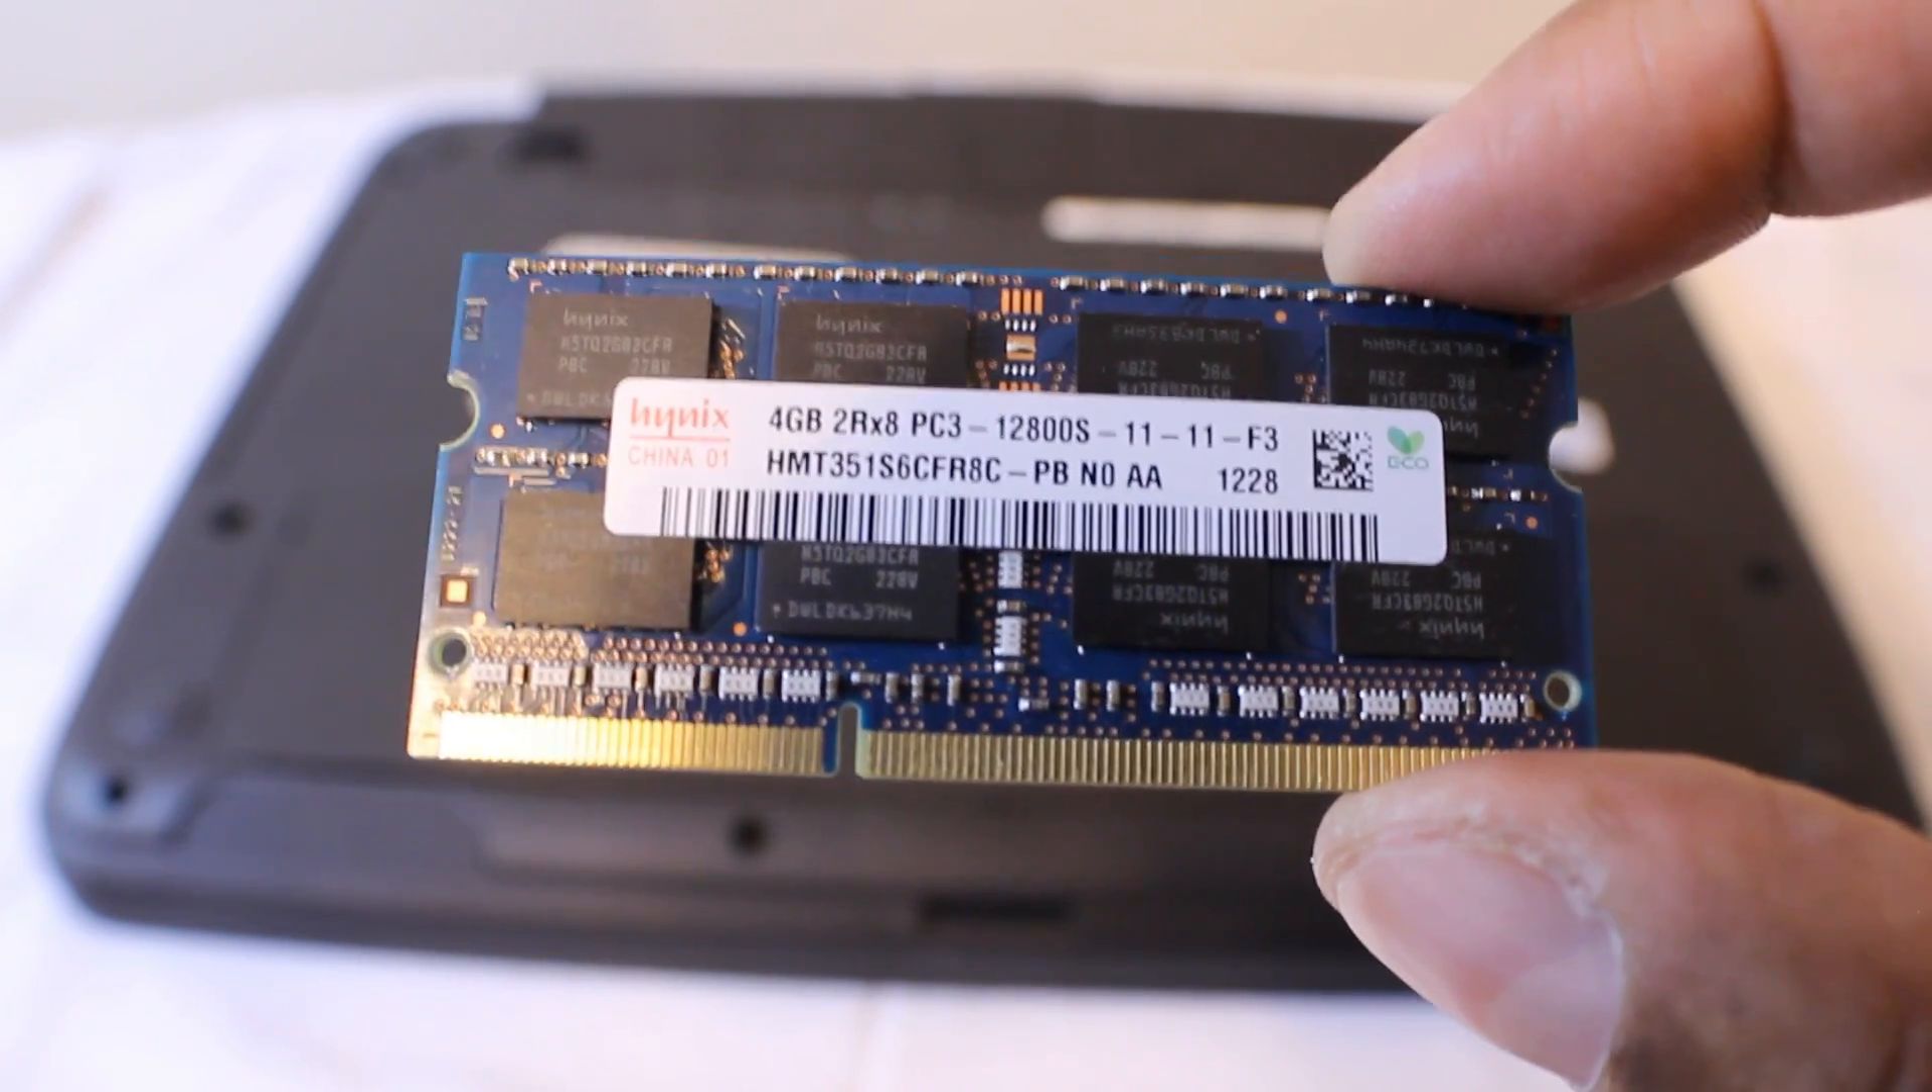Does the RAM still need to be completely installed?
Yes.